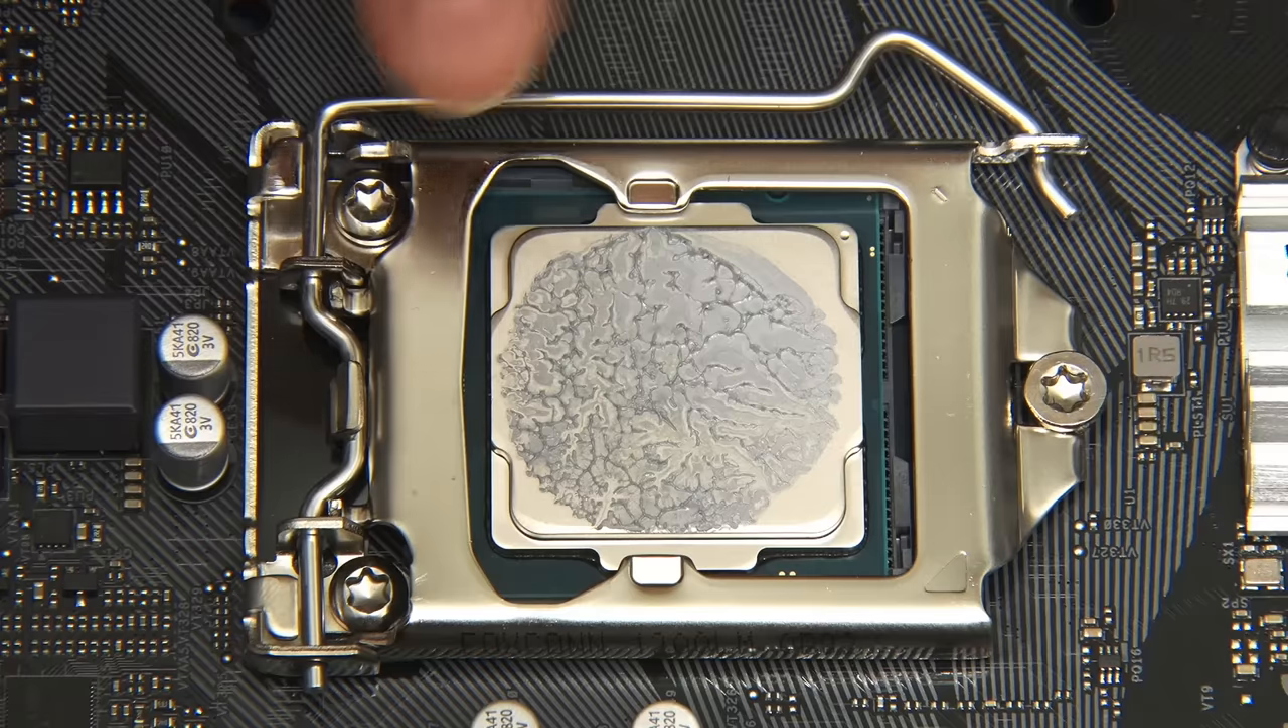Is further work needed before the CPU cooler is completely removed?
No.